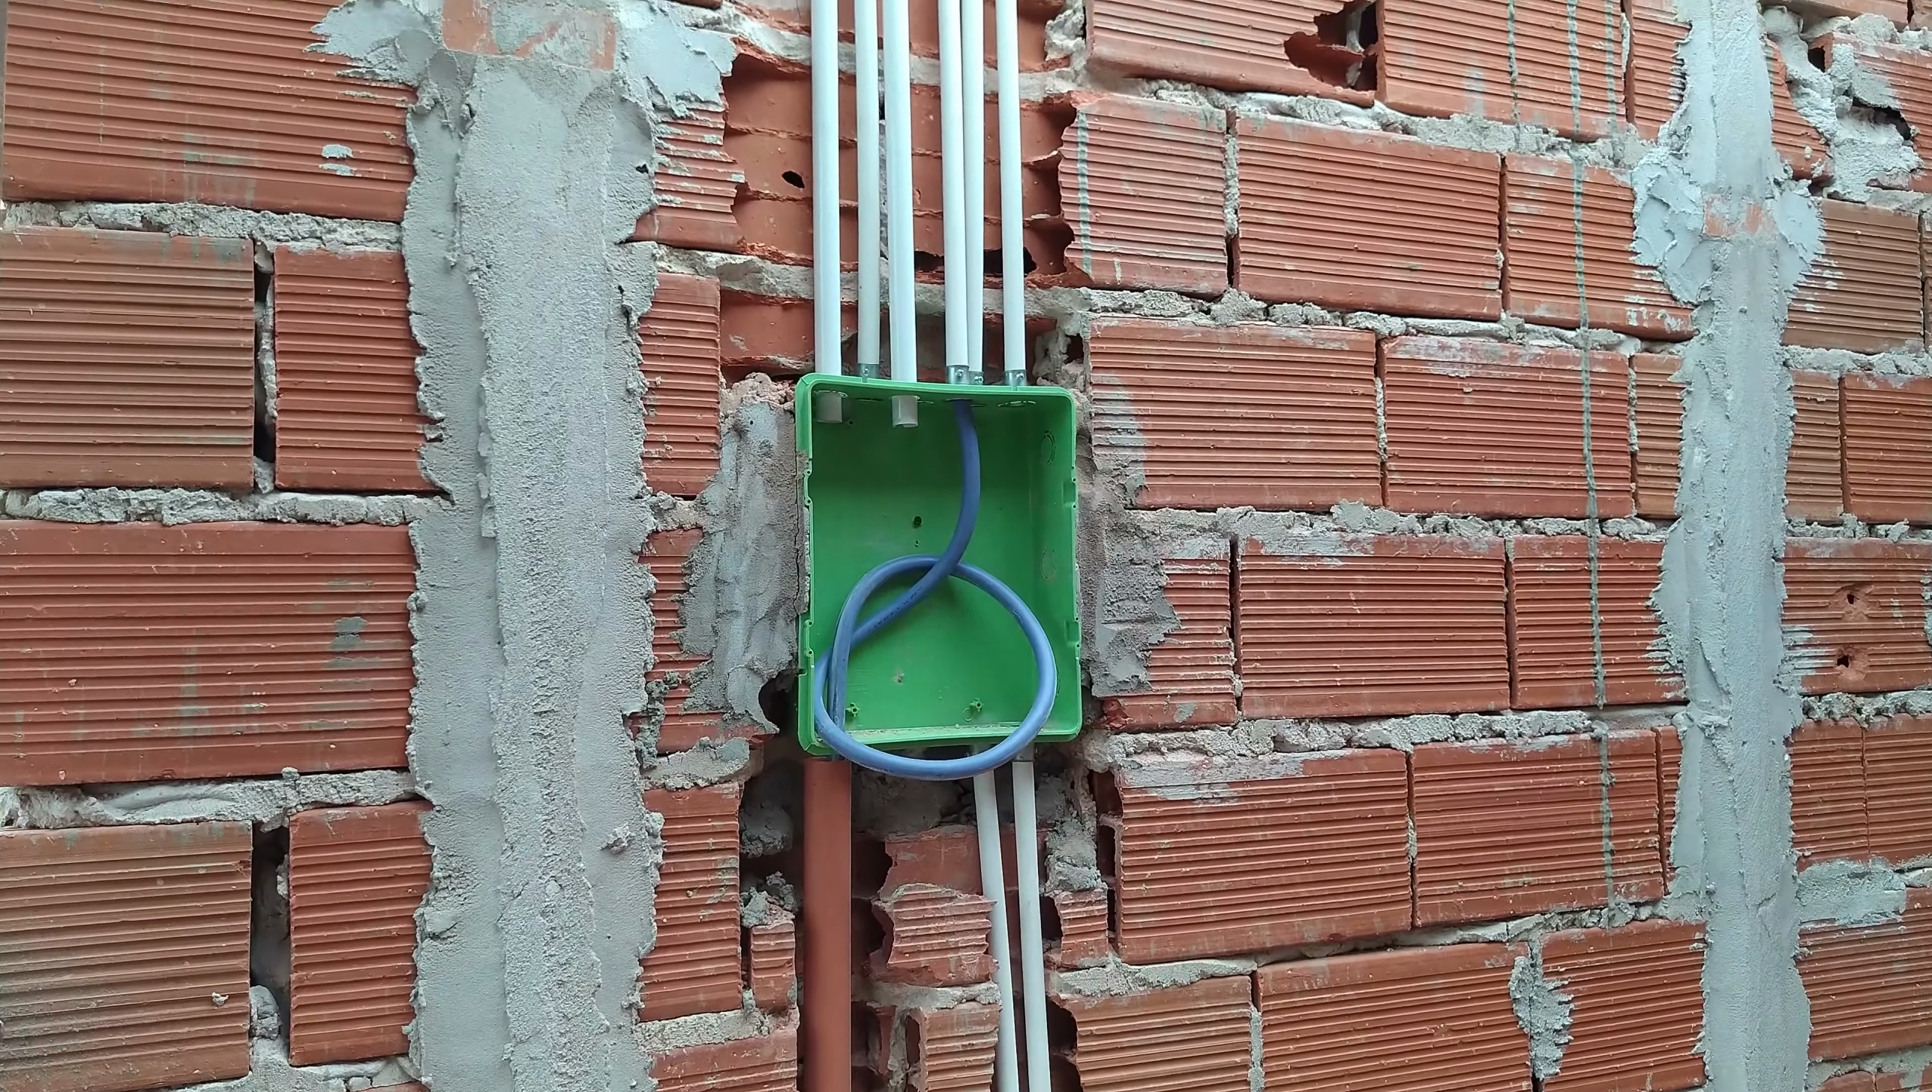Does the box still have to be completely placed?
No.